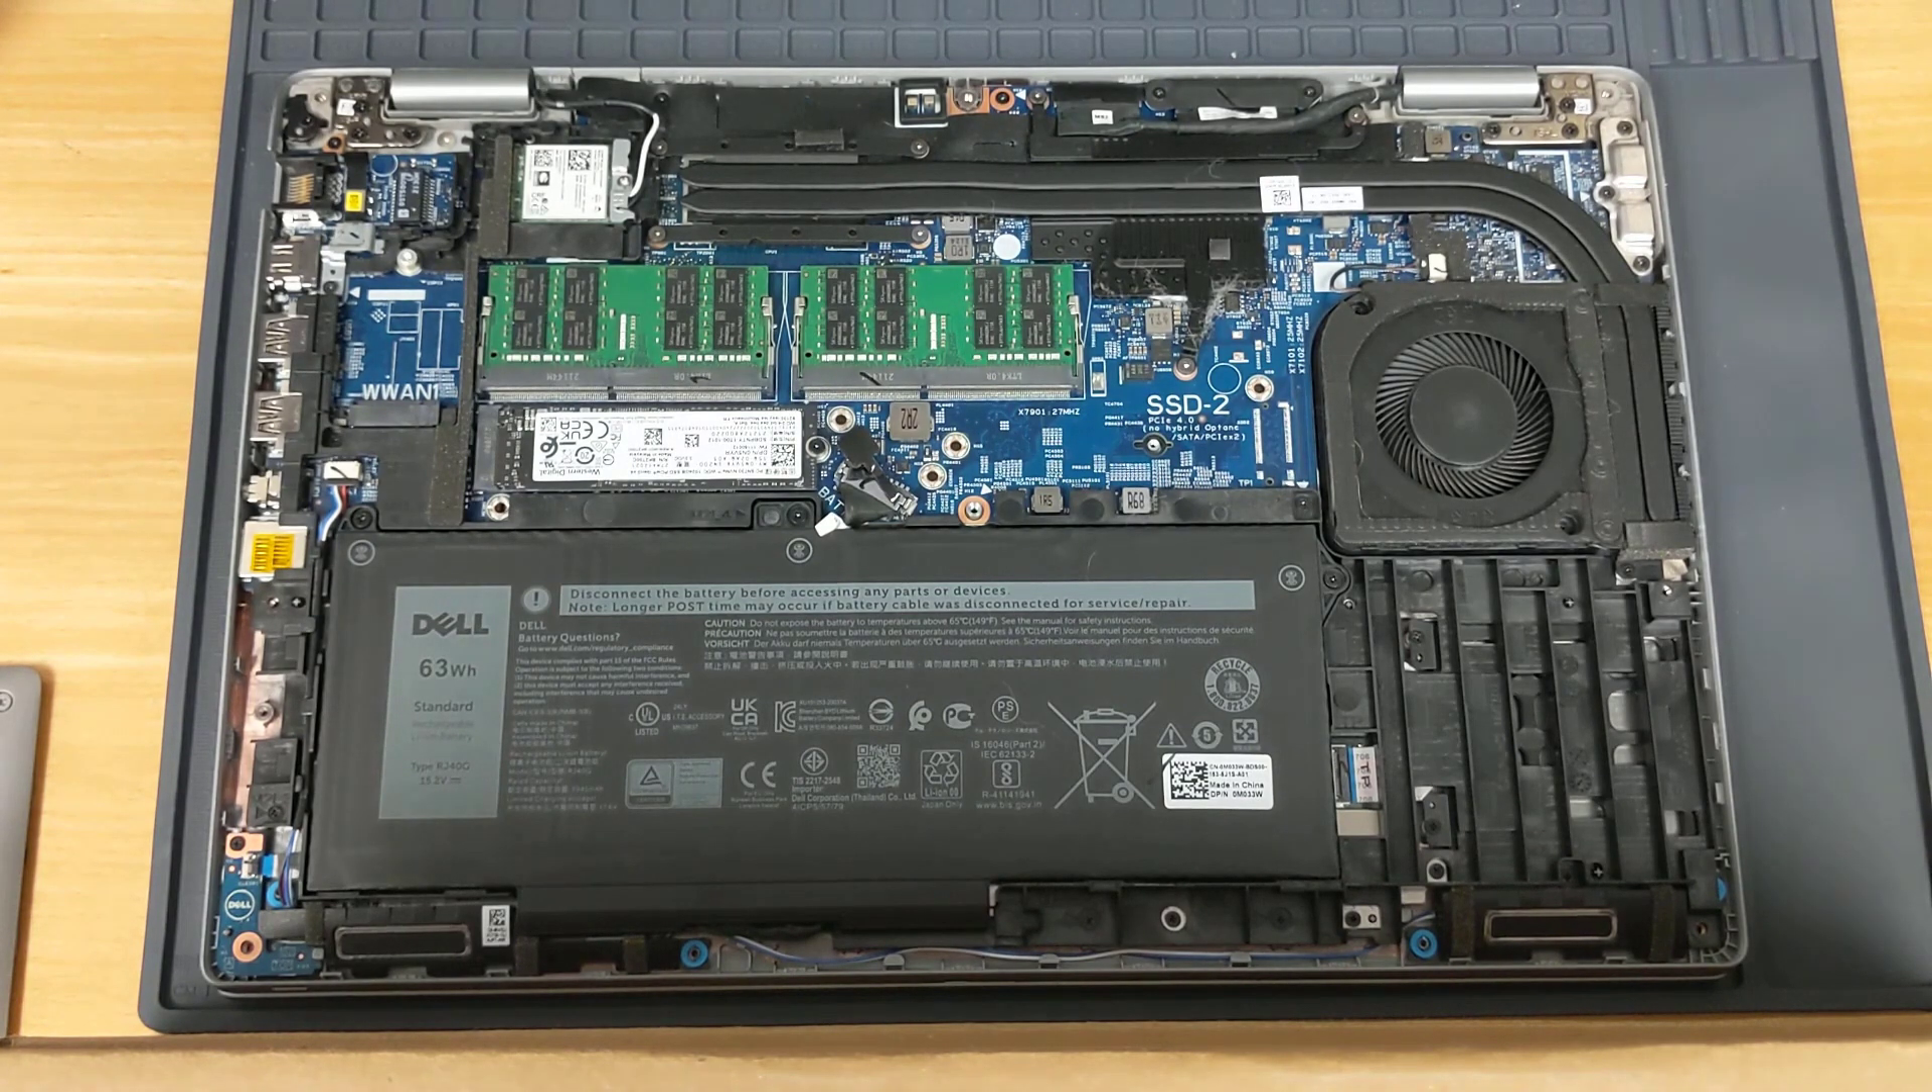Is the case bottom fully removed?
Yes.